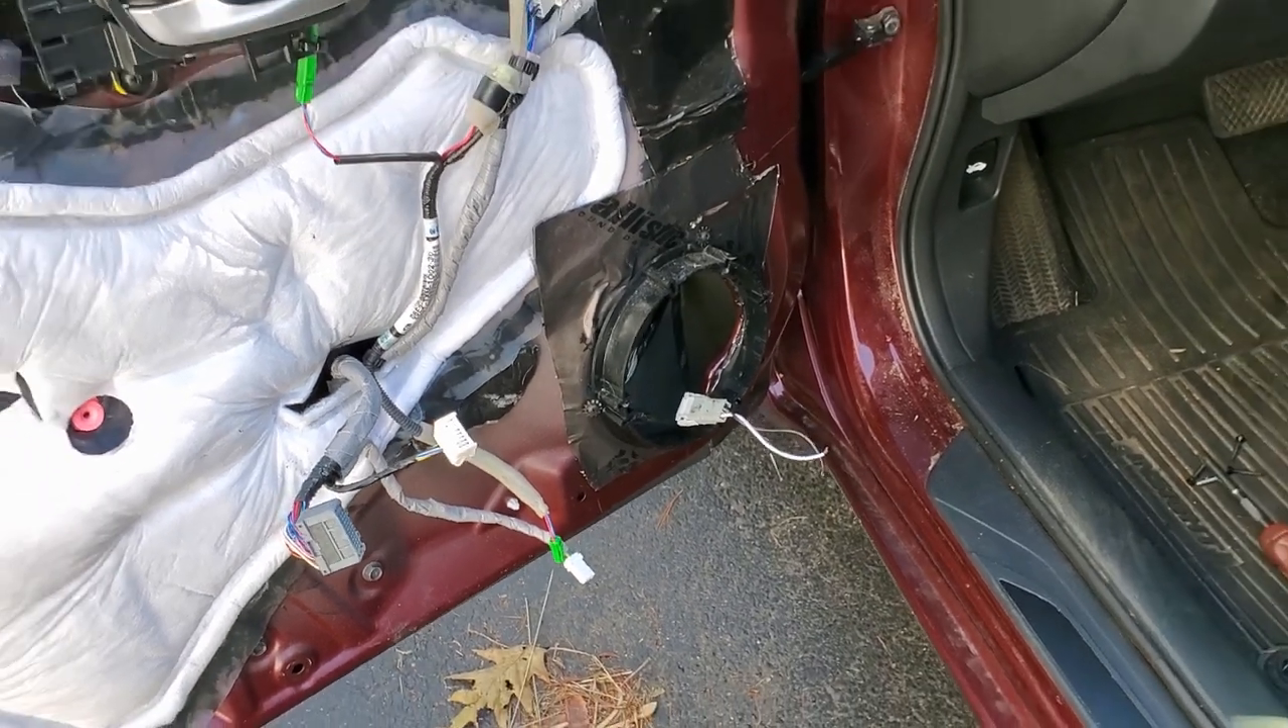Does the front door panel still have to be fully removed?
No.